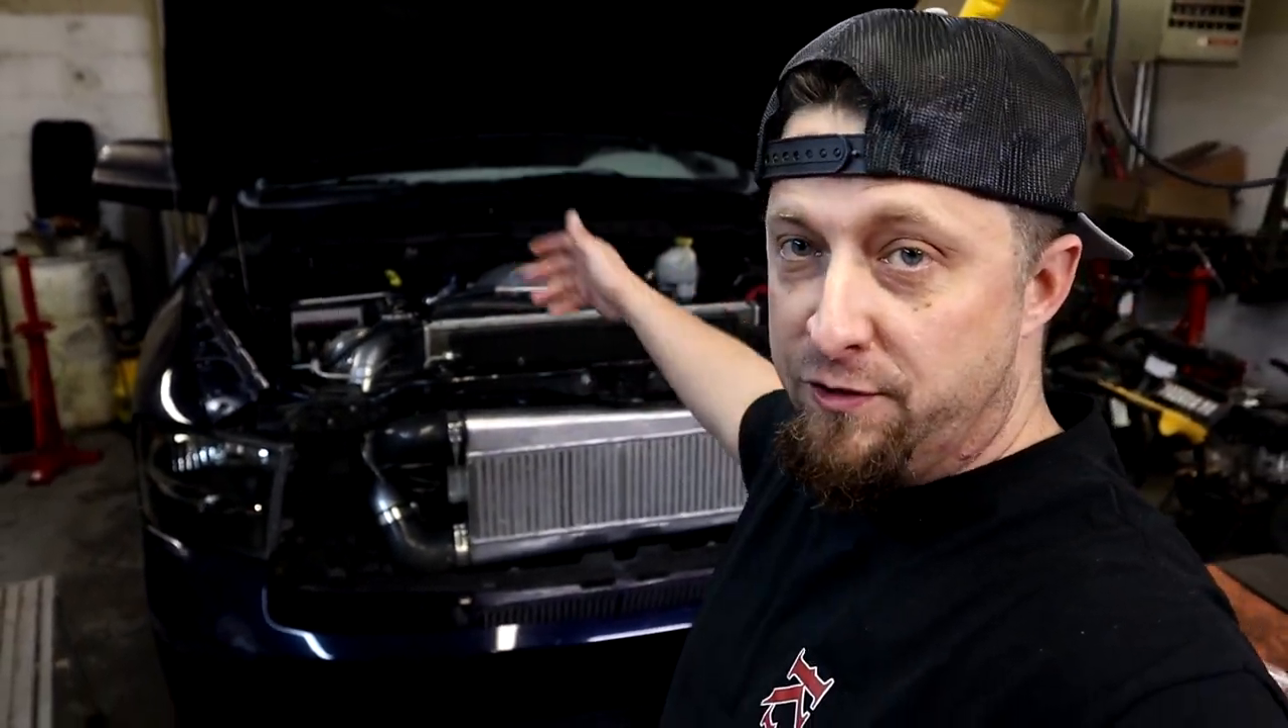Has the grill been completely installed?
No.